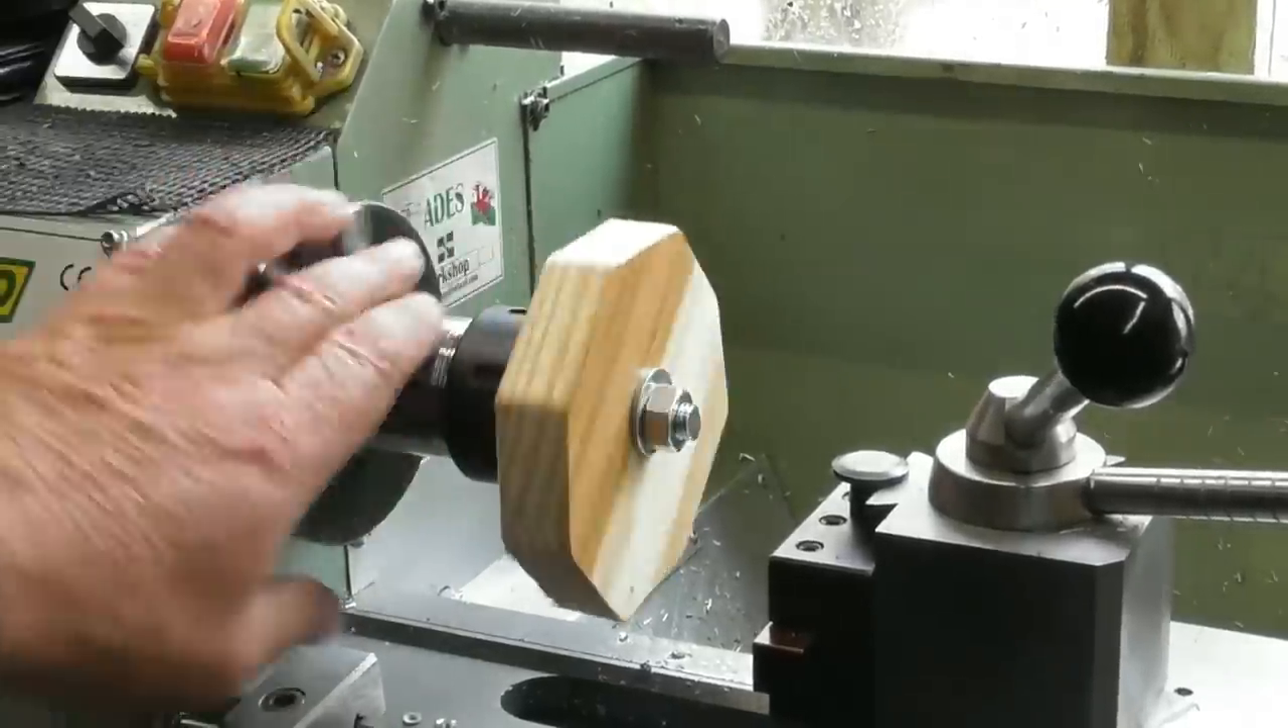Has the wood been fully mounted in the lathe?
Yes.